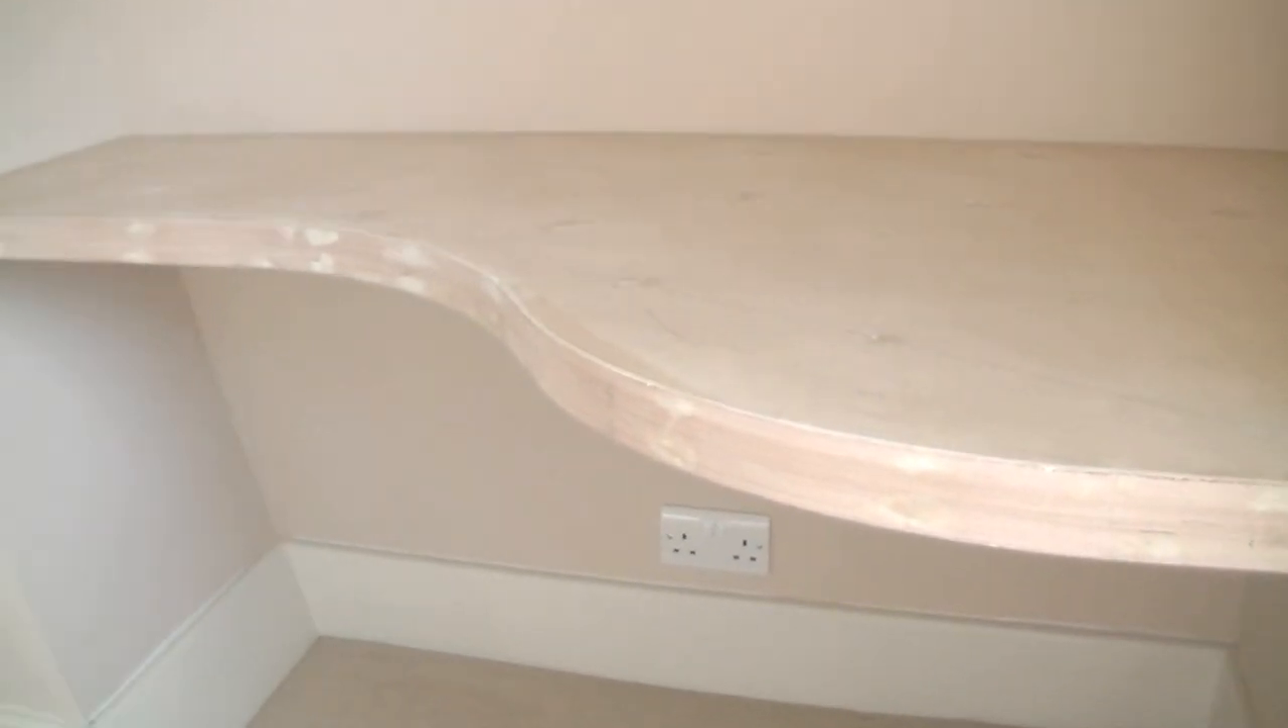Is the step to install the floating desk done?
Yes.